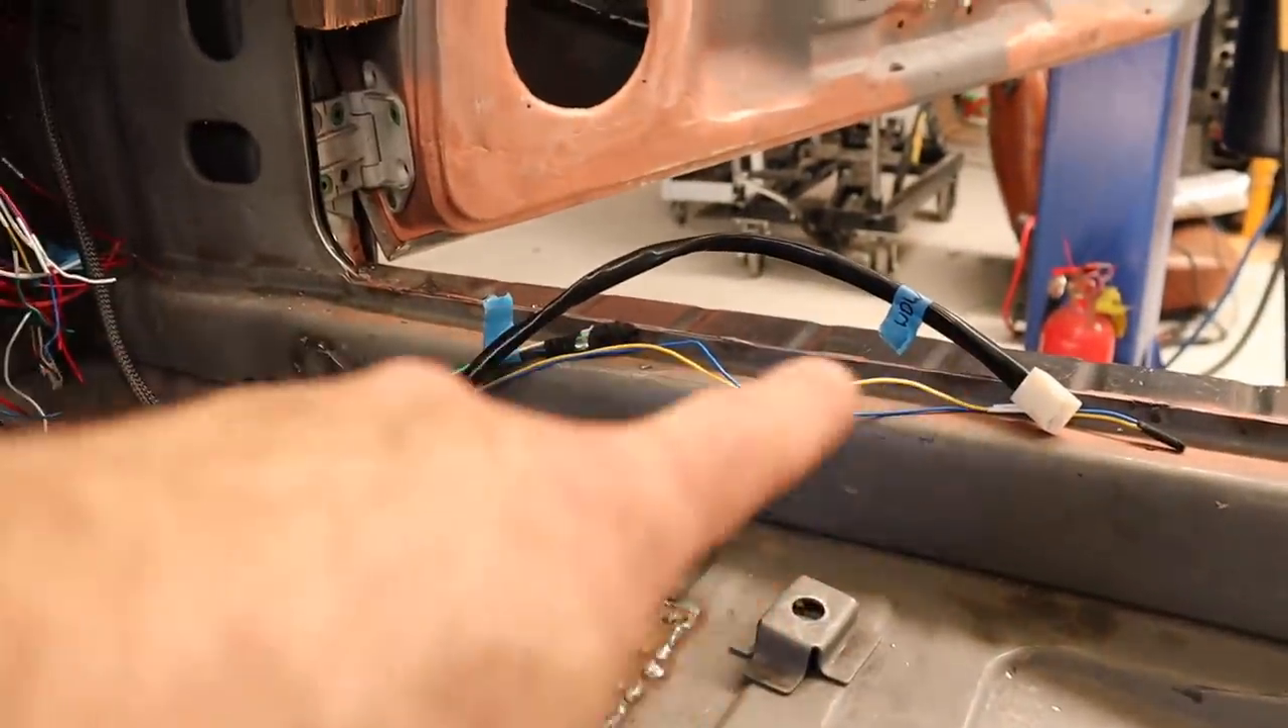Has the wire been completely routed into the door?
No.